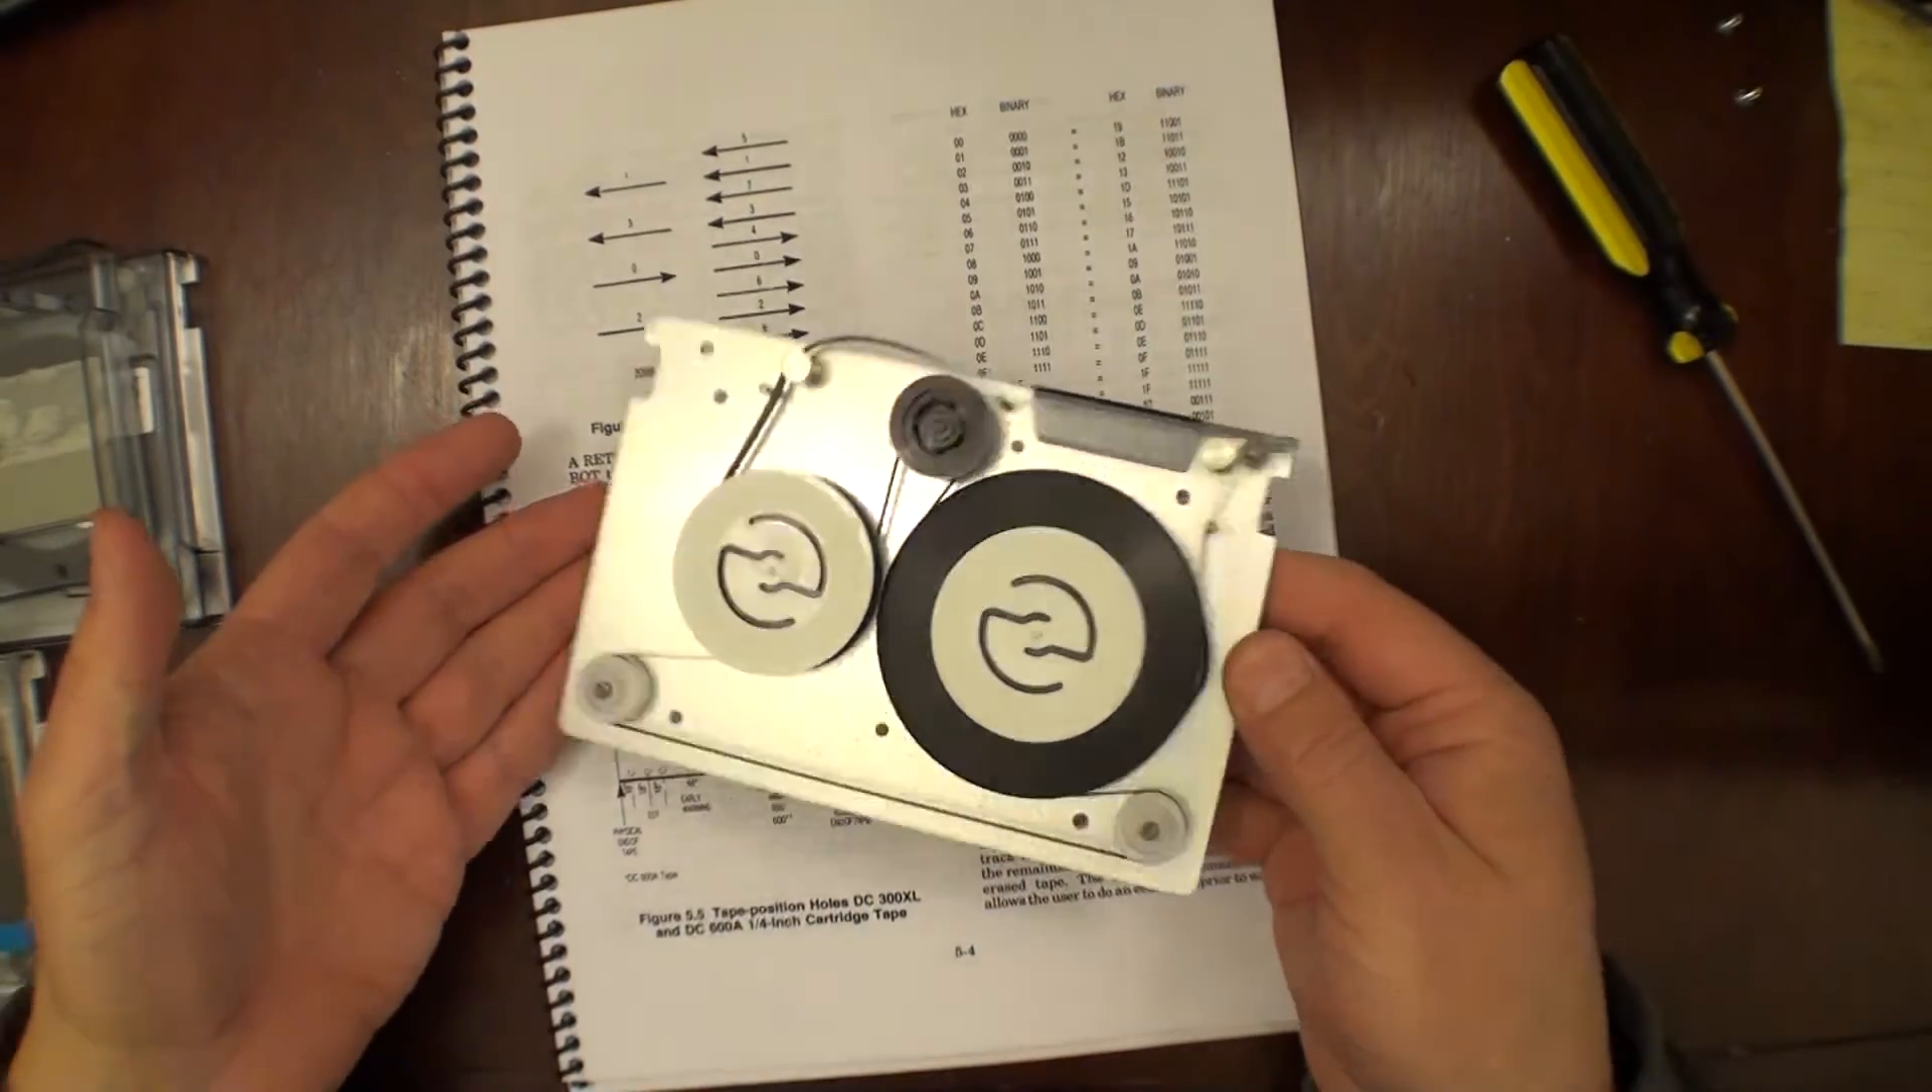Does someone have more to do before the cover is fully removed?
No.